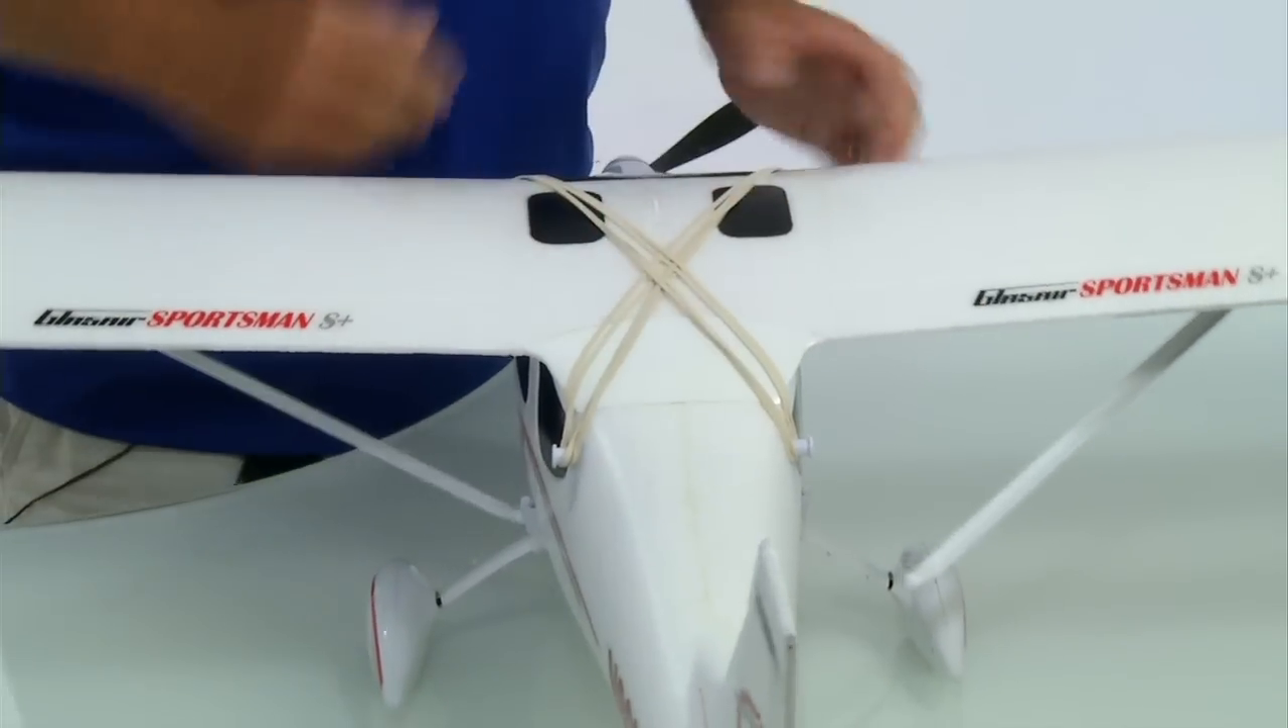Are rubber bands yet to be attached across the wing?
No.